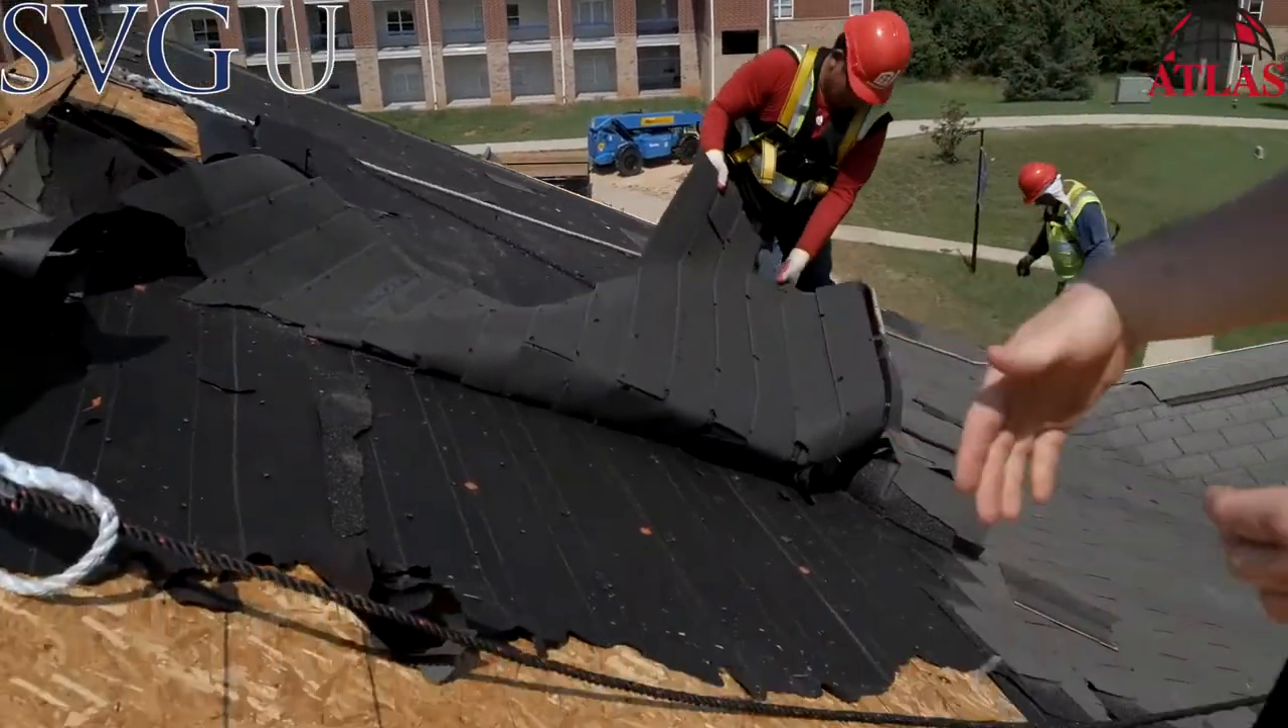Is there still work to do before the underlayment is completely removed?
Yes.